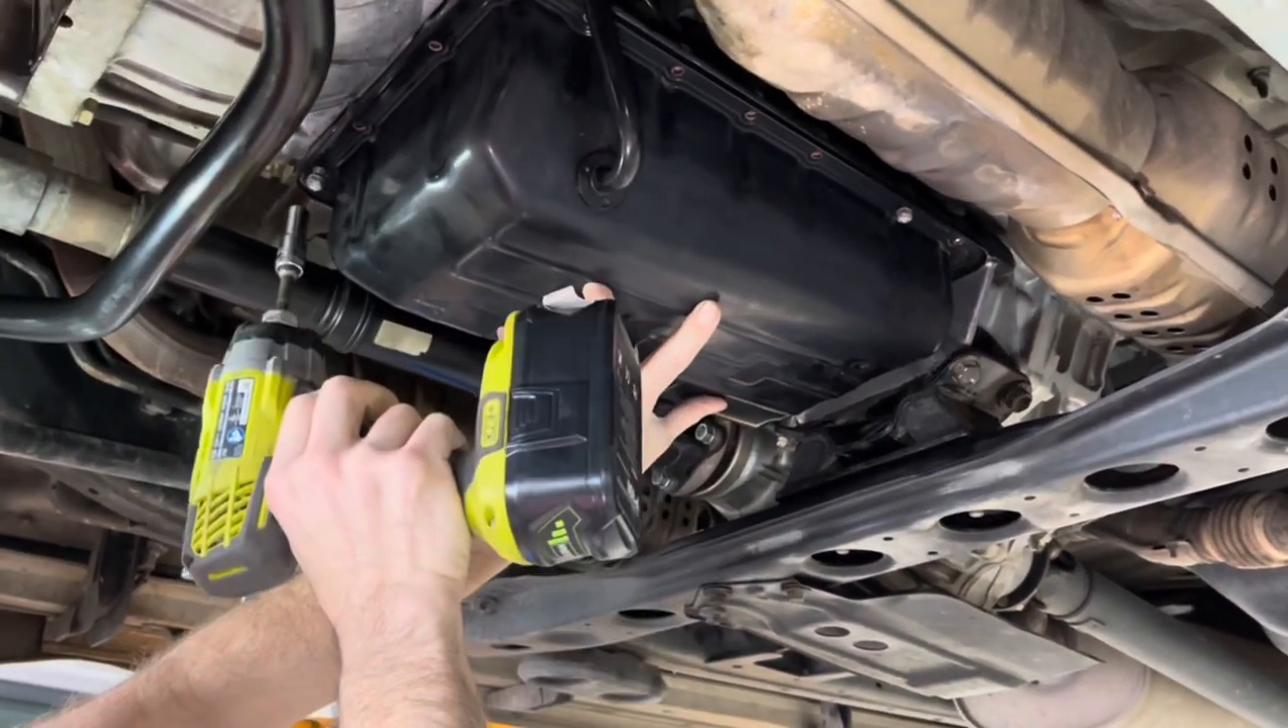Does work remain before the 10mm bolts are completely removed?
Yes.